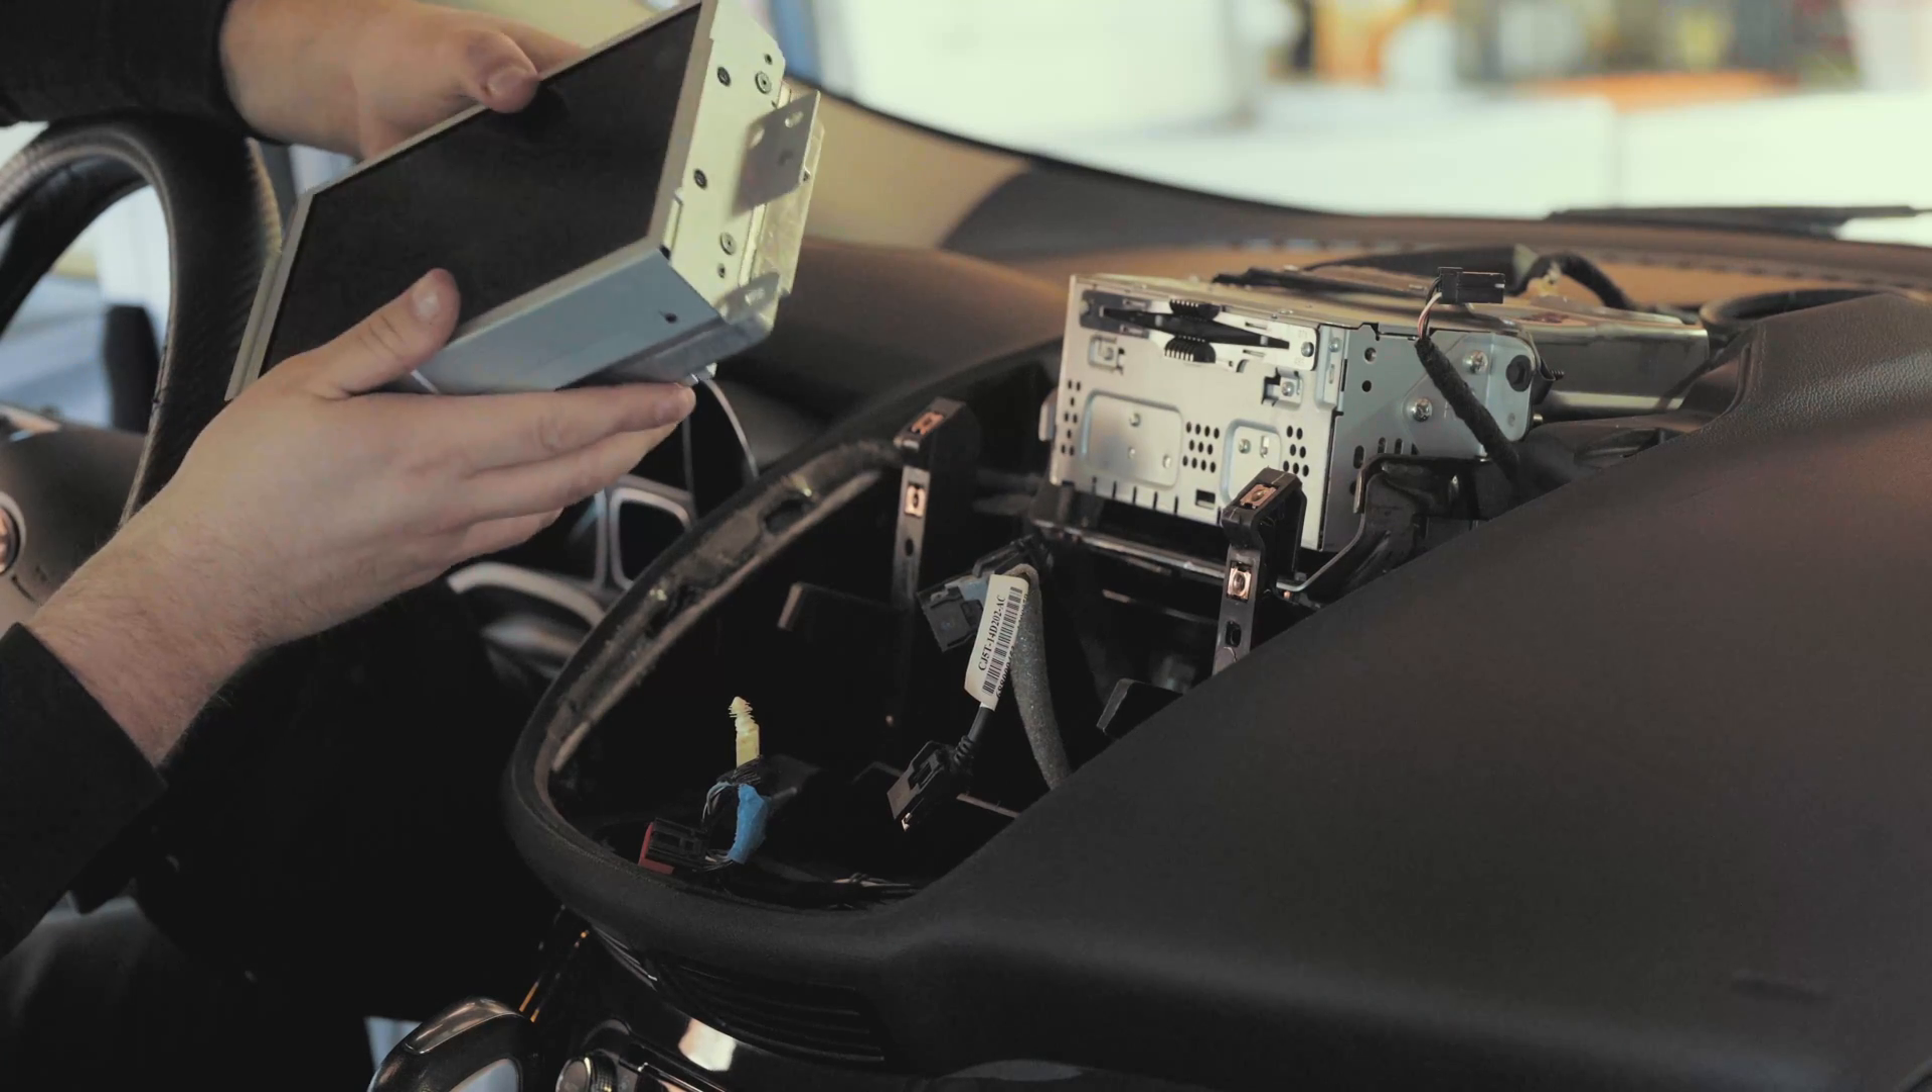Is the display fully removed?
Yes.